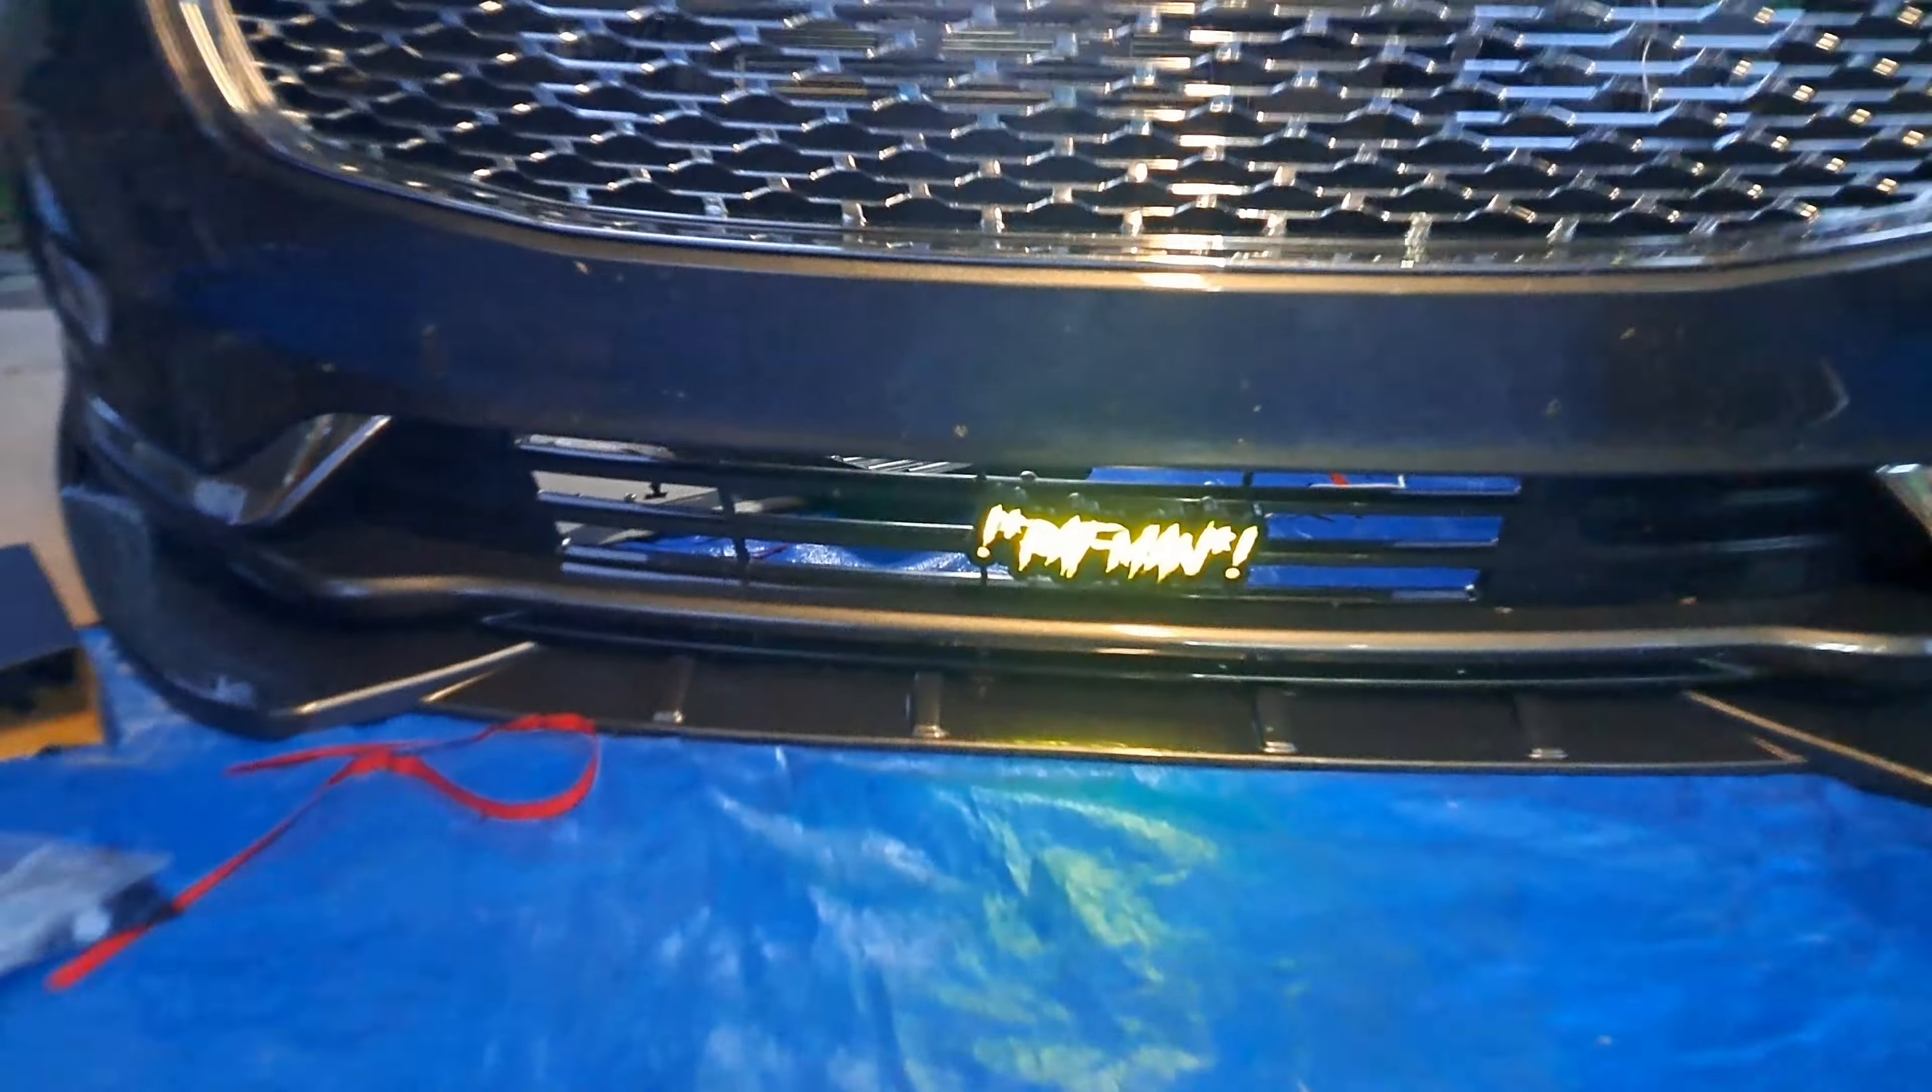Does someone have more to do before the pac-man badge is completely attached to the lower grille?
No.